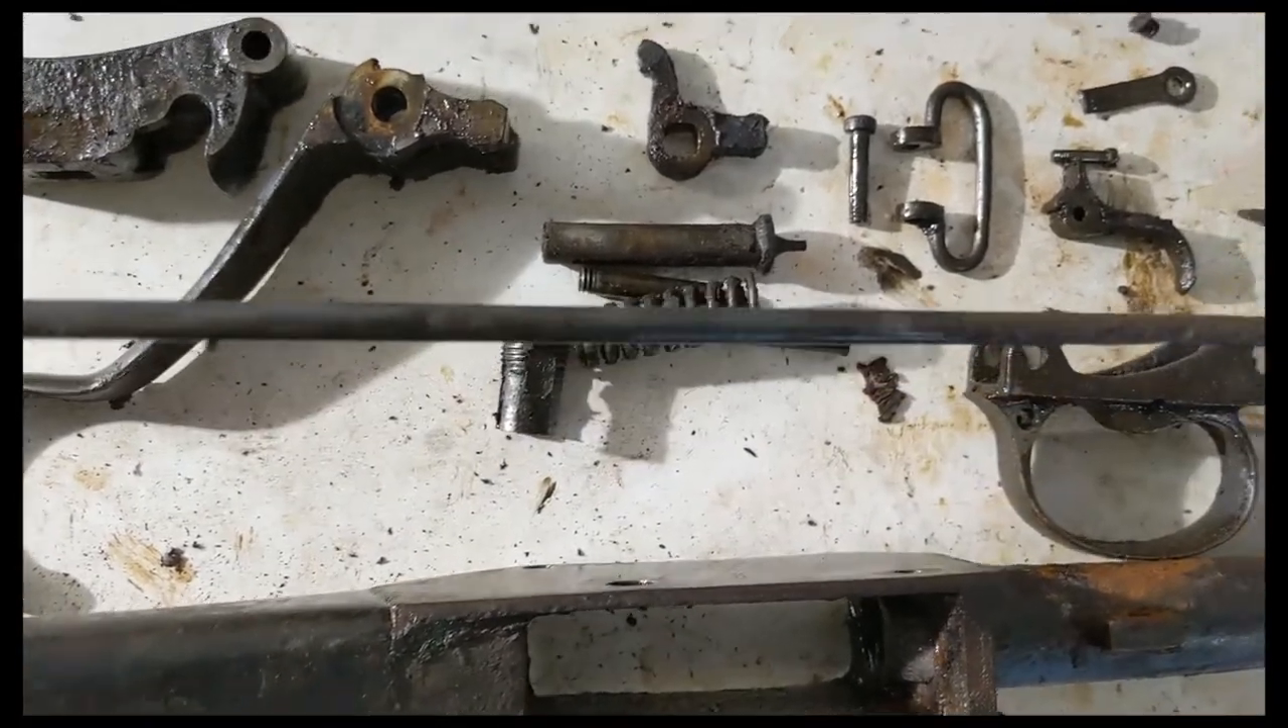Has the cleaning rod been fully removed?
Yes.